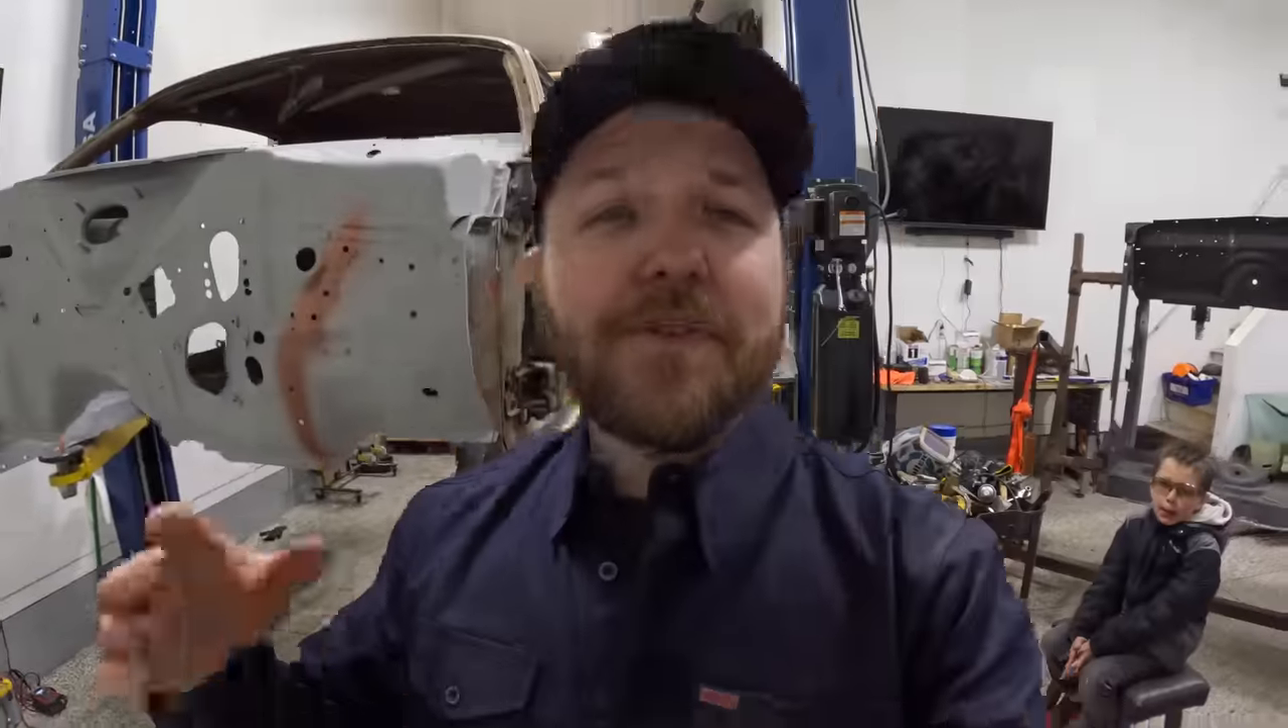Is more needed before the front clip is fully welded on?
Yes.